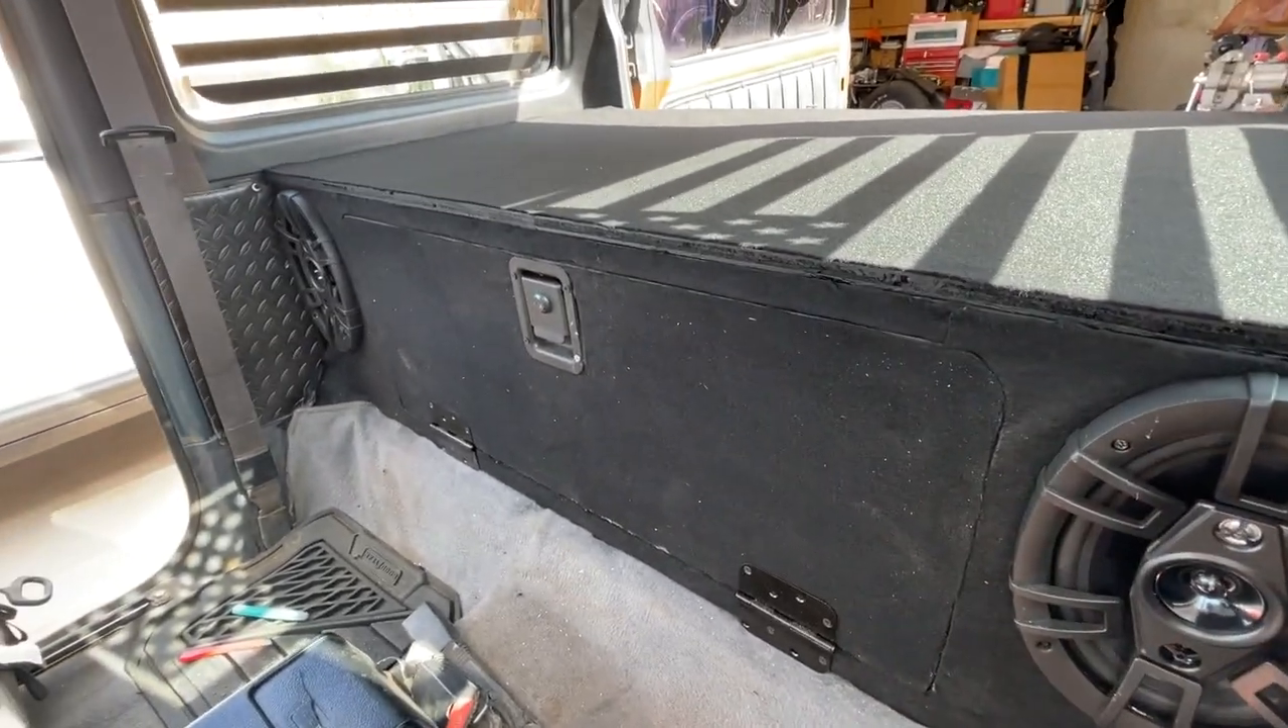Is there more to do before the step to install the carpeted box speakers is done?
No.